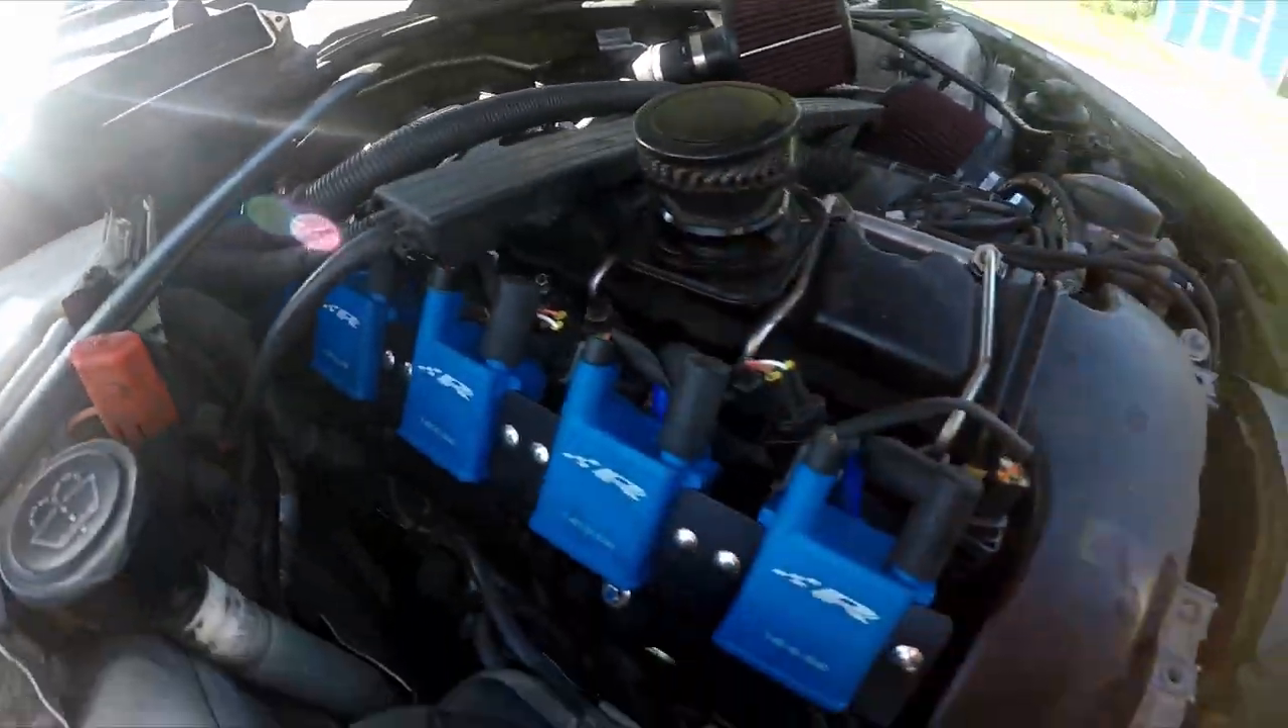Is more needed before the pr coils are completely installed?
No.